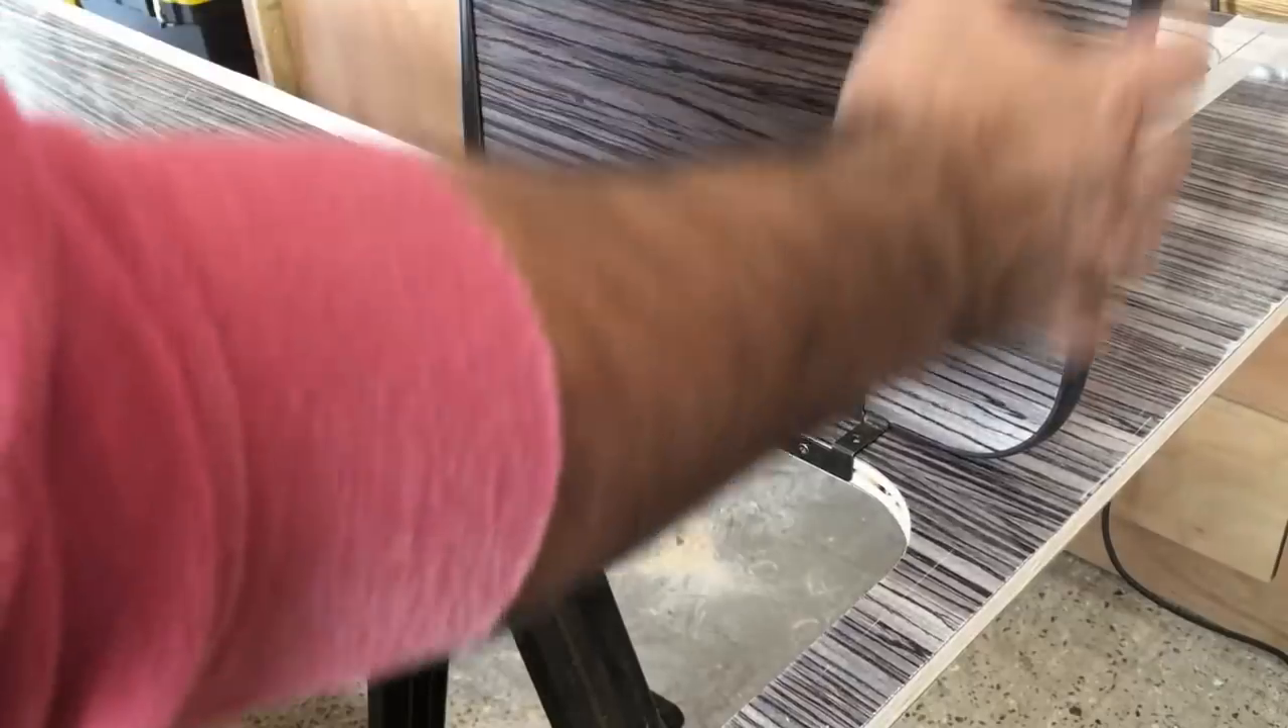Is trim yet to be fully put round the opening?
Yes.